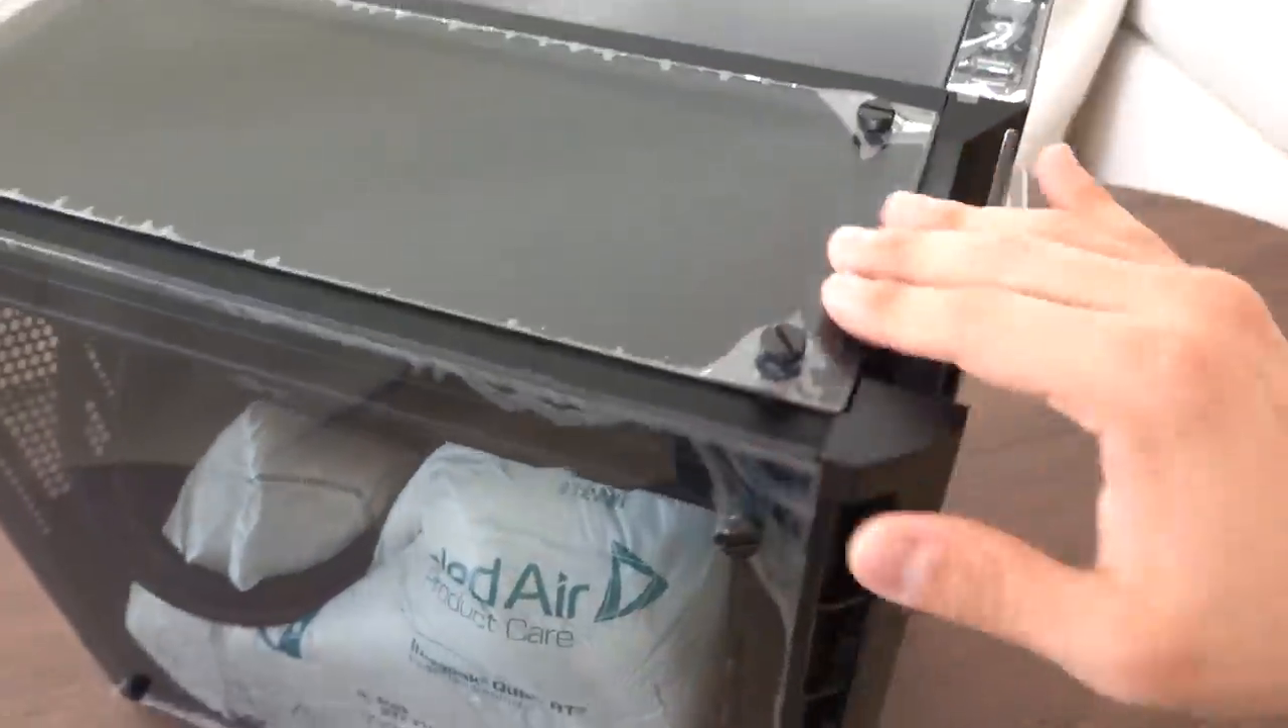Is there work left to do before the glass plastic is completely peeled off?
Yes.